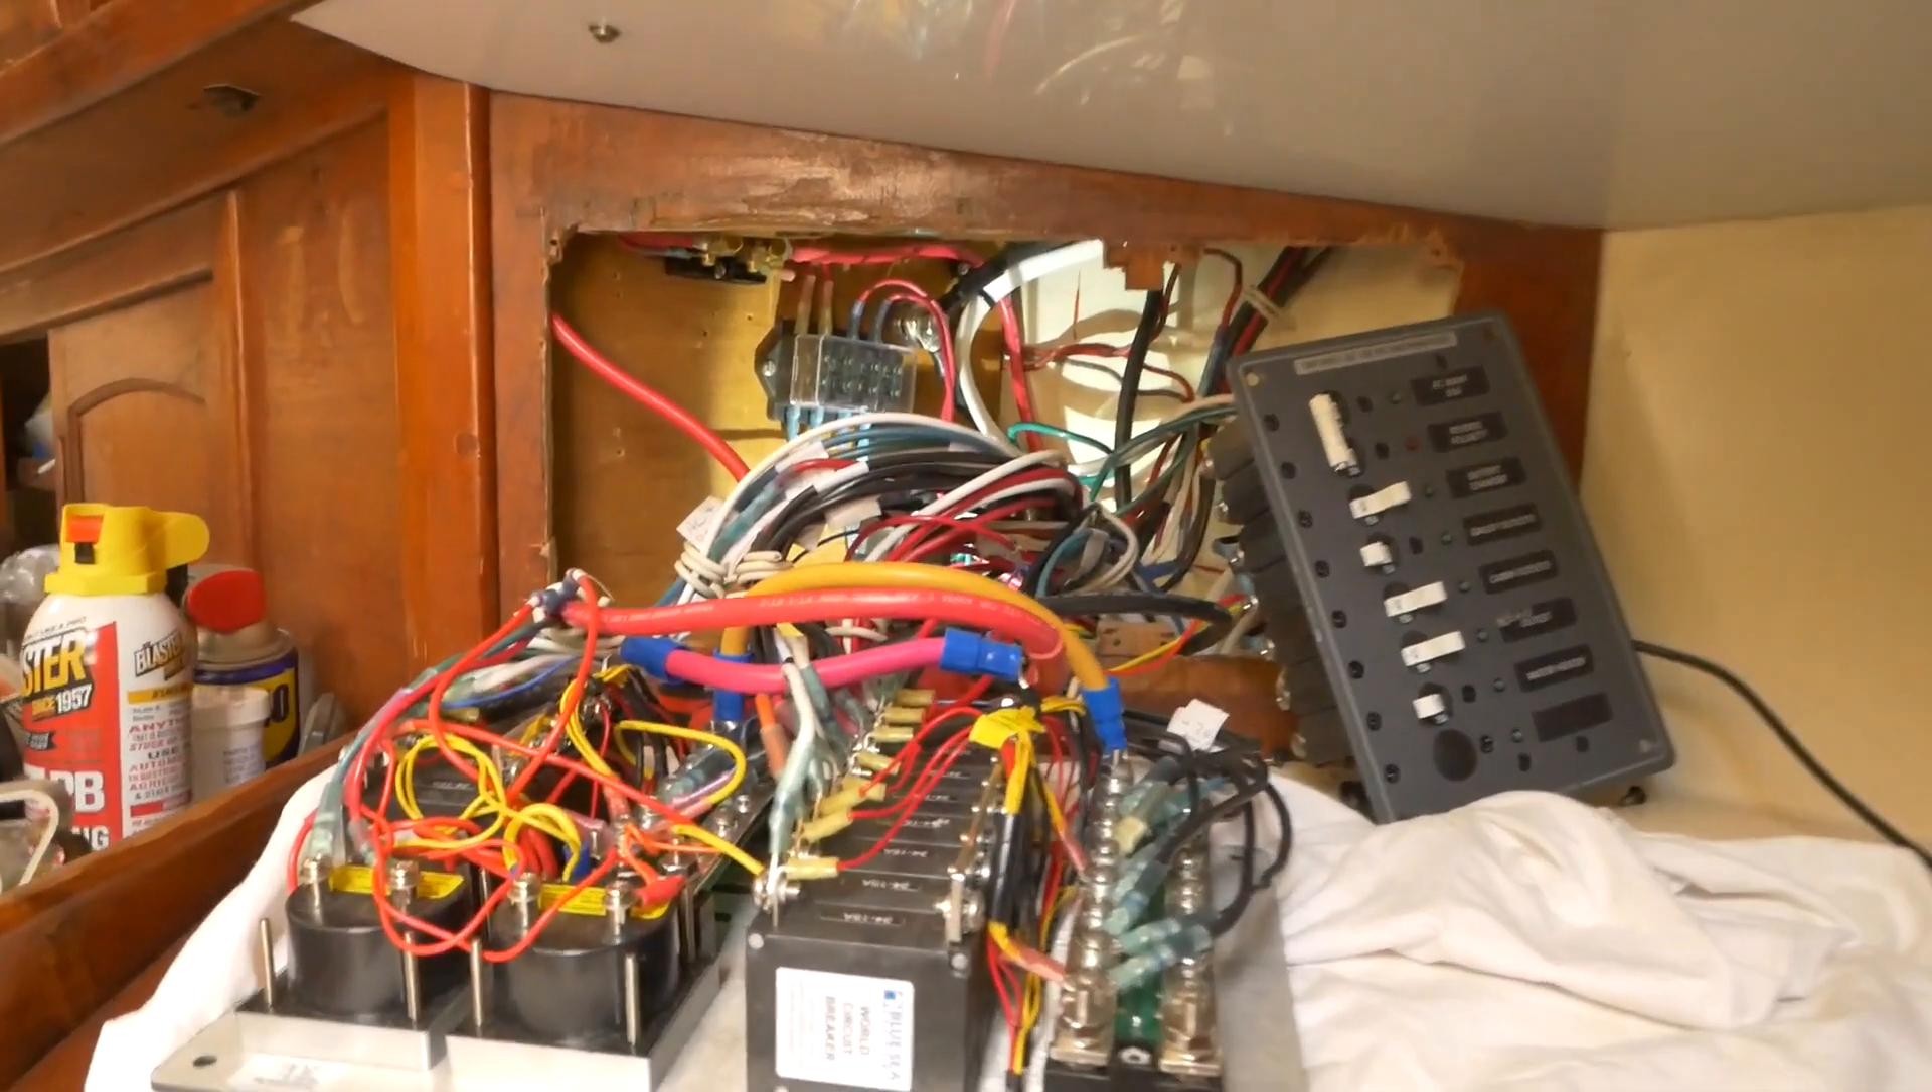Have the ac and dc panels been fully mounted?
No.